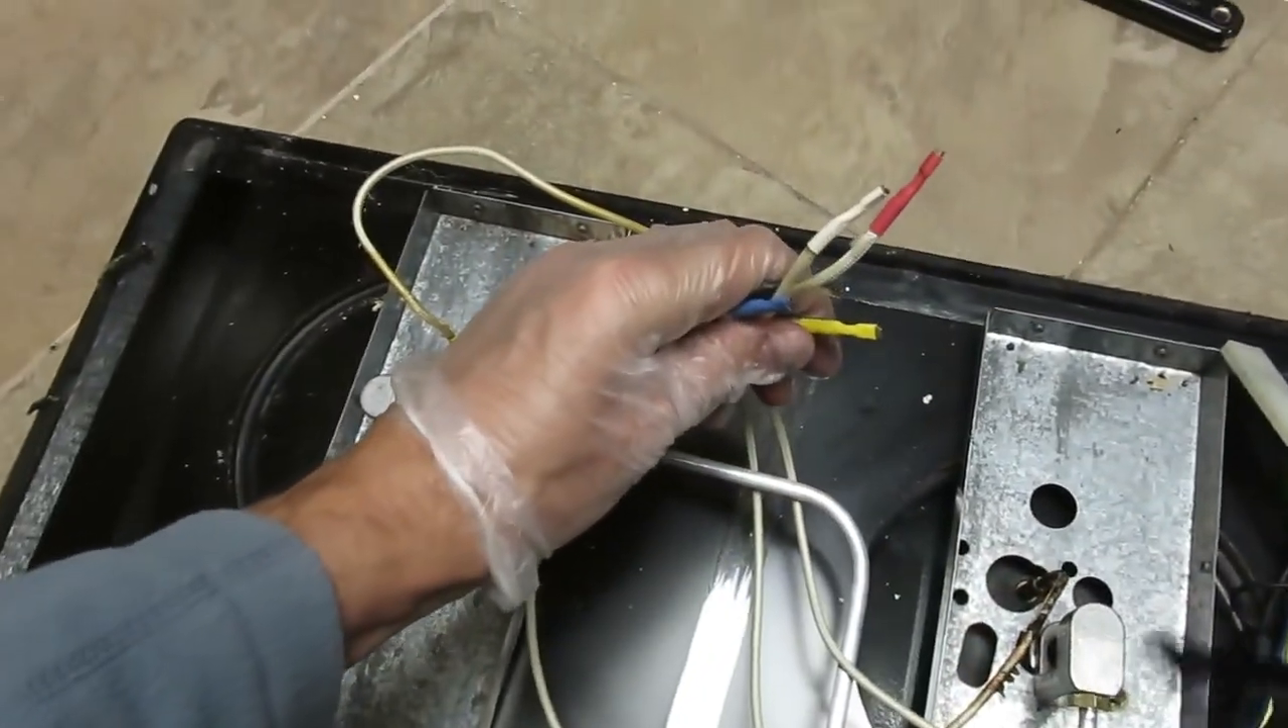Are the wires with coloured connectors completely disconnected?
Yes.